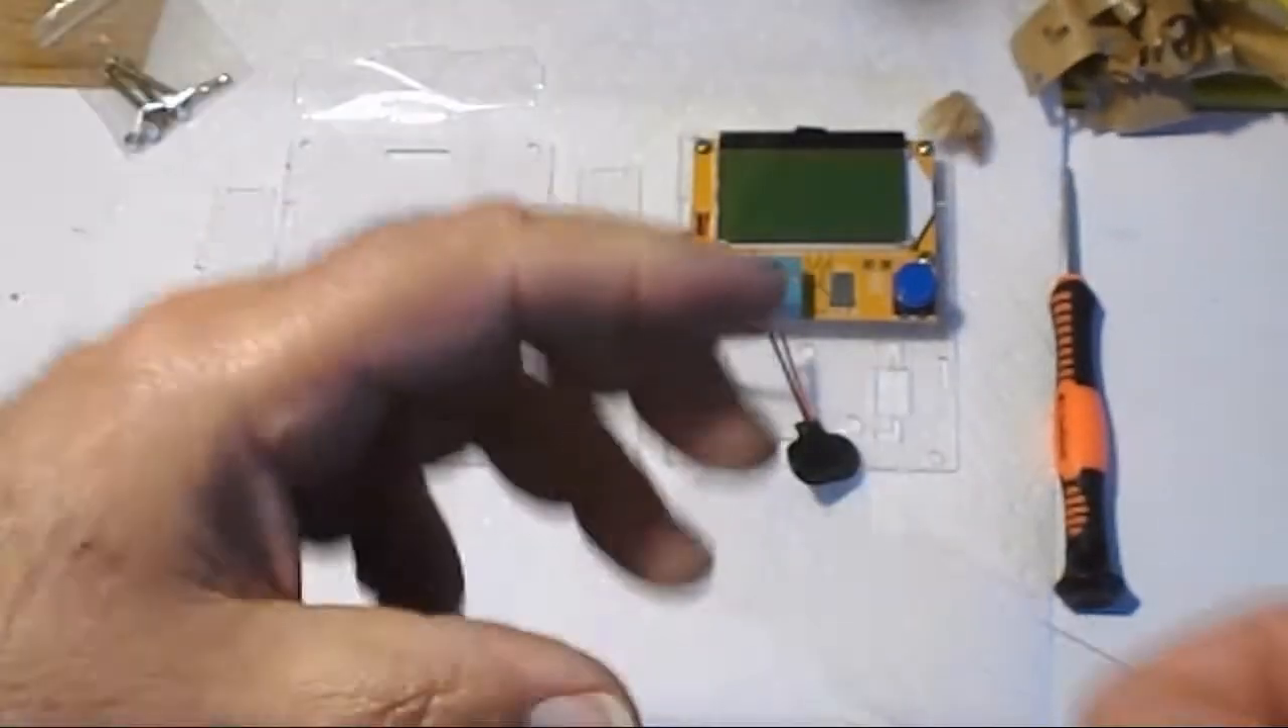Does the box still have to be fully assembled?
Yes.